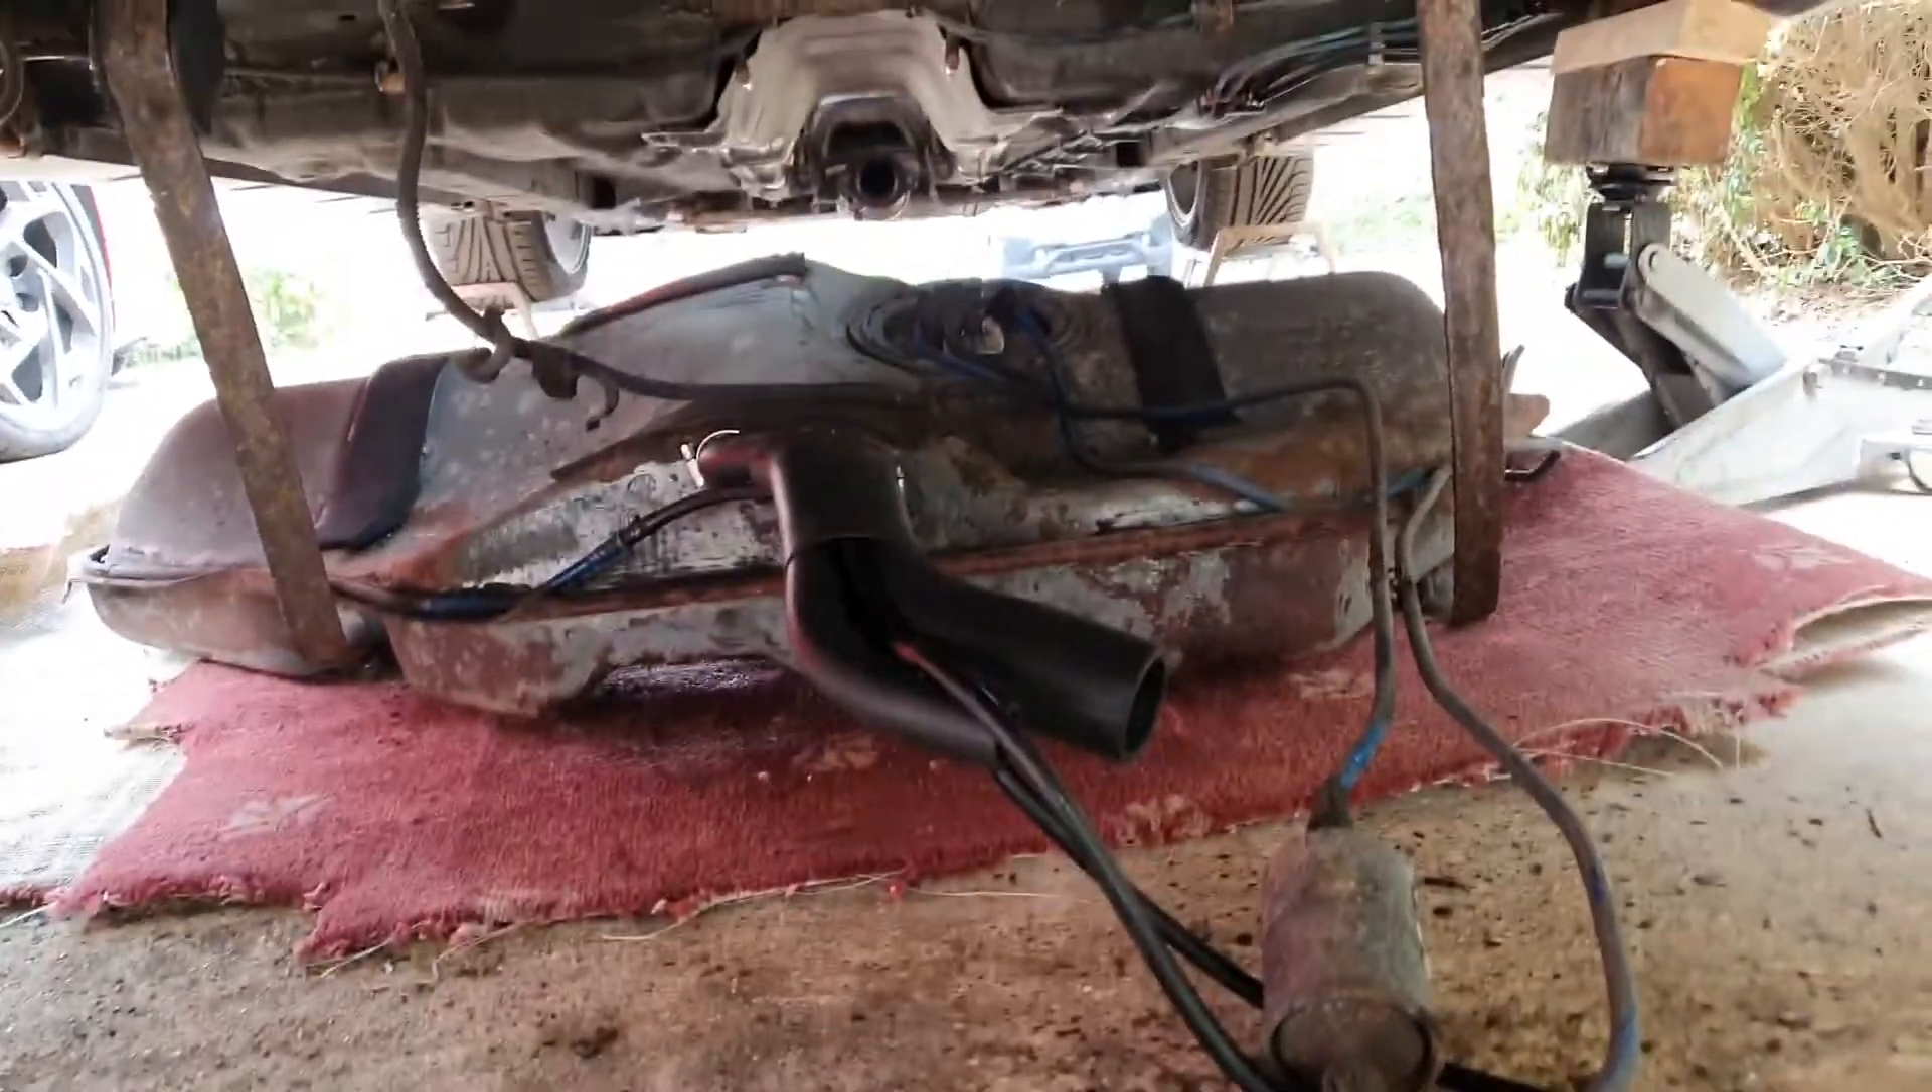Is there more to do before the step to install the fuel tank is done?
Yes.